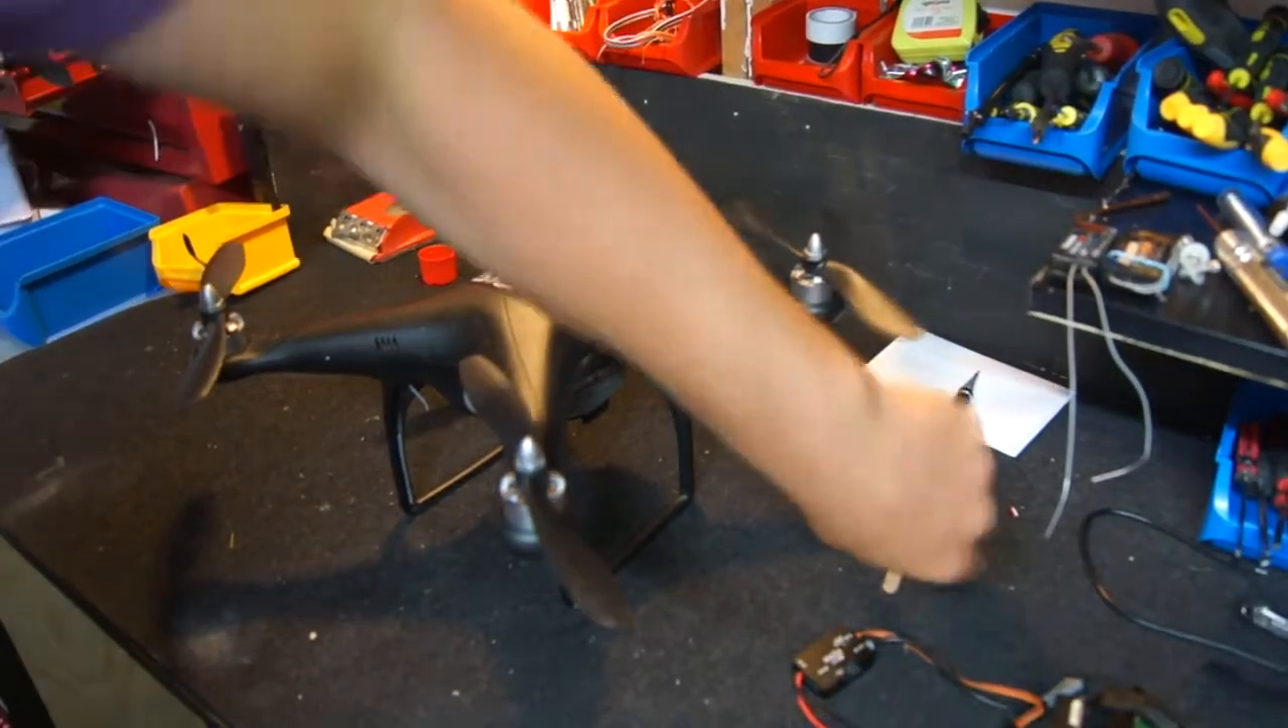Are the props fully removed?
No.